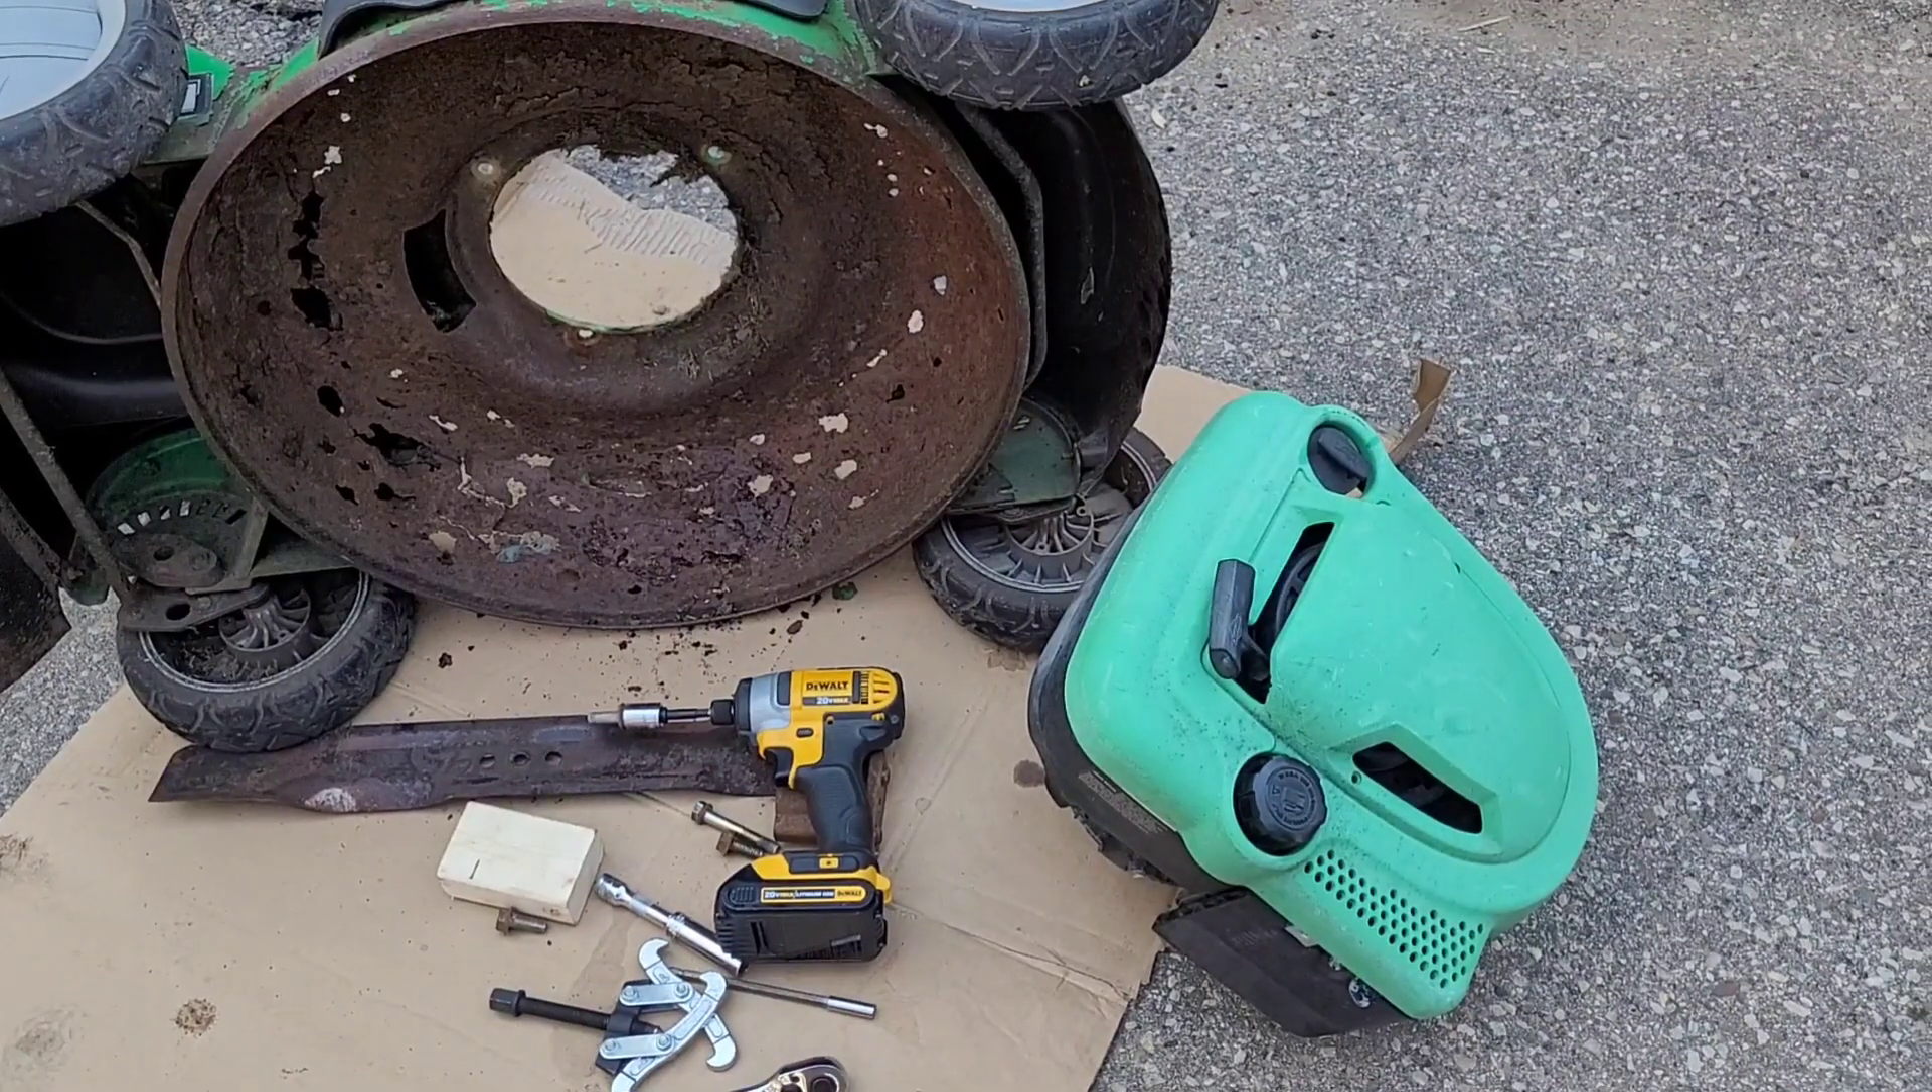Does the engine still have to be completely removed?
No.